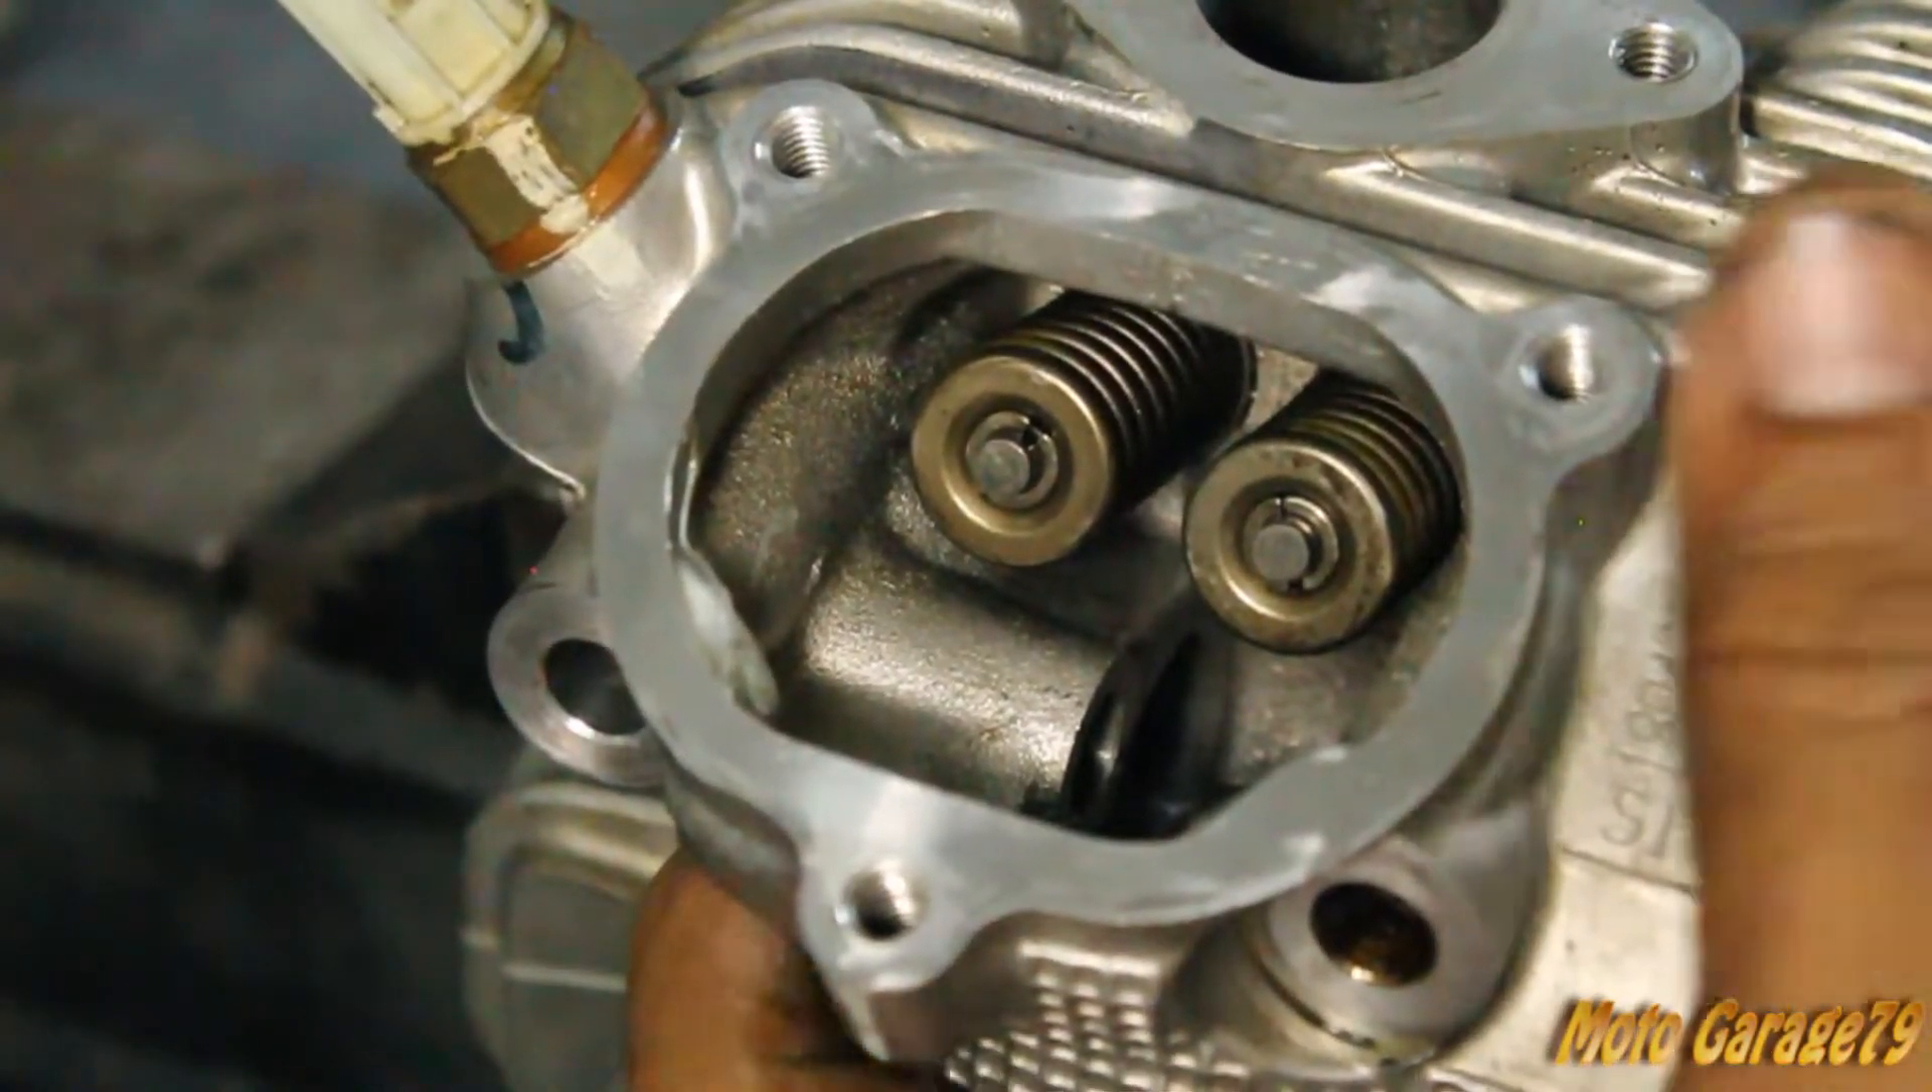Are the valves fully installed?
Yes.